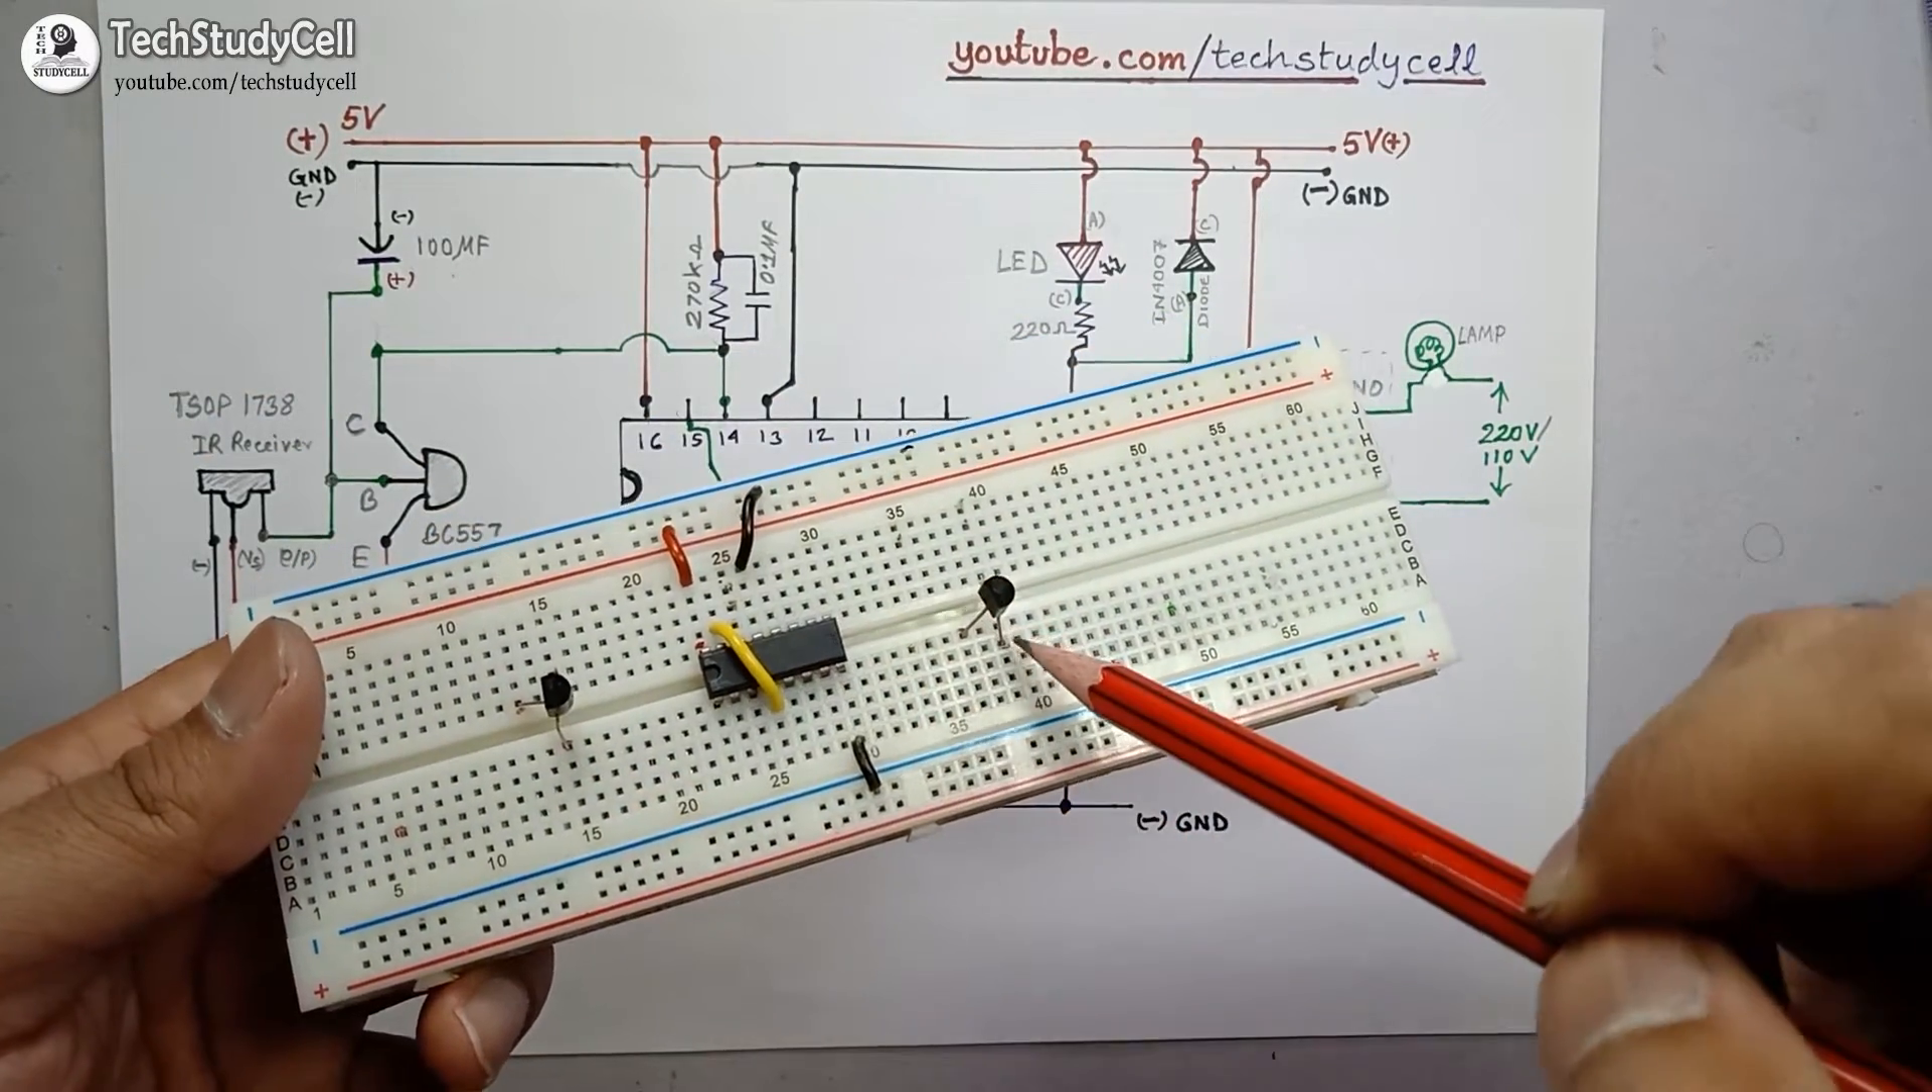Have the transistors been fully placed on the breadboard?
Yes.